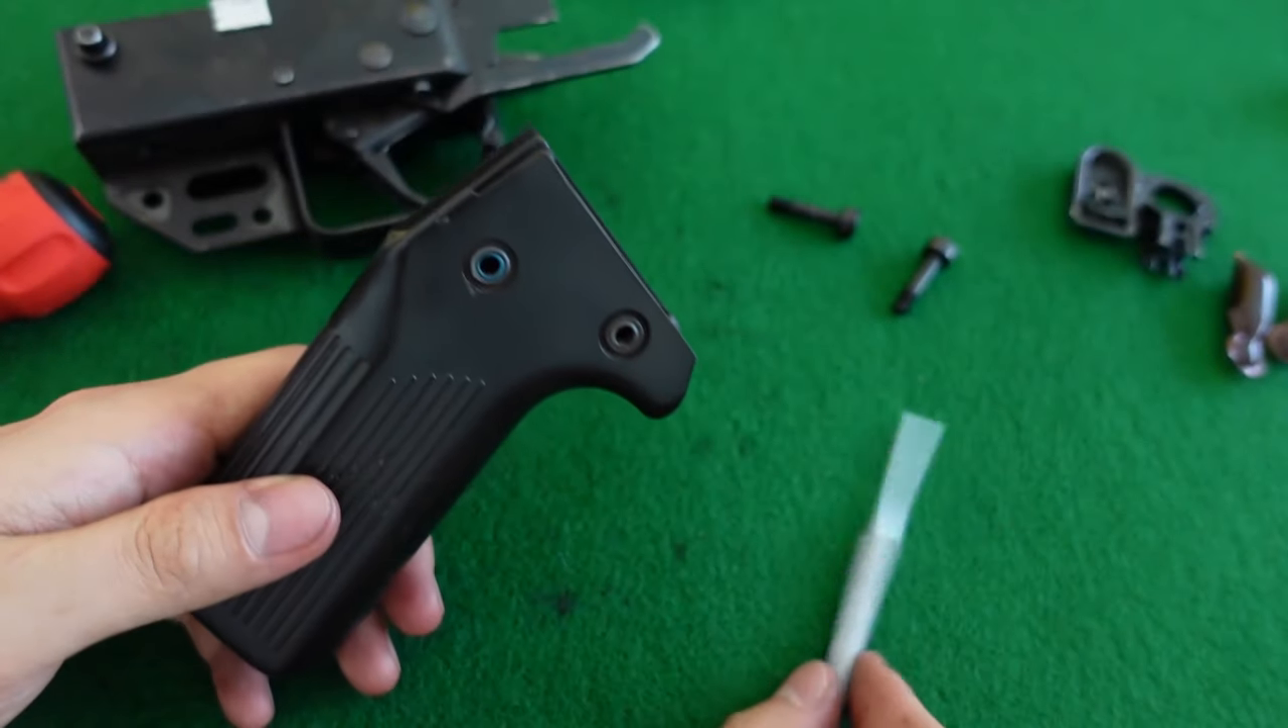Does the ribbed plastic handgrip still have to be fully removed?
No.